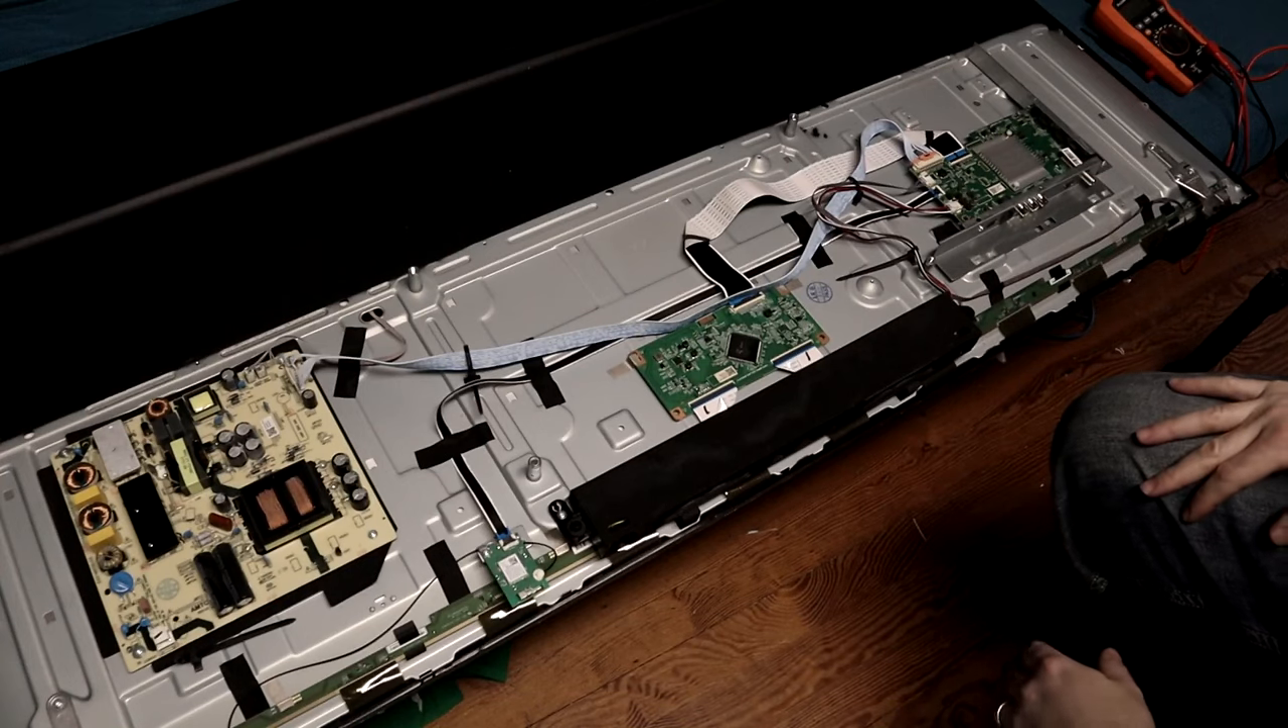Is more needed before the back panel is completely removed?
No.